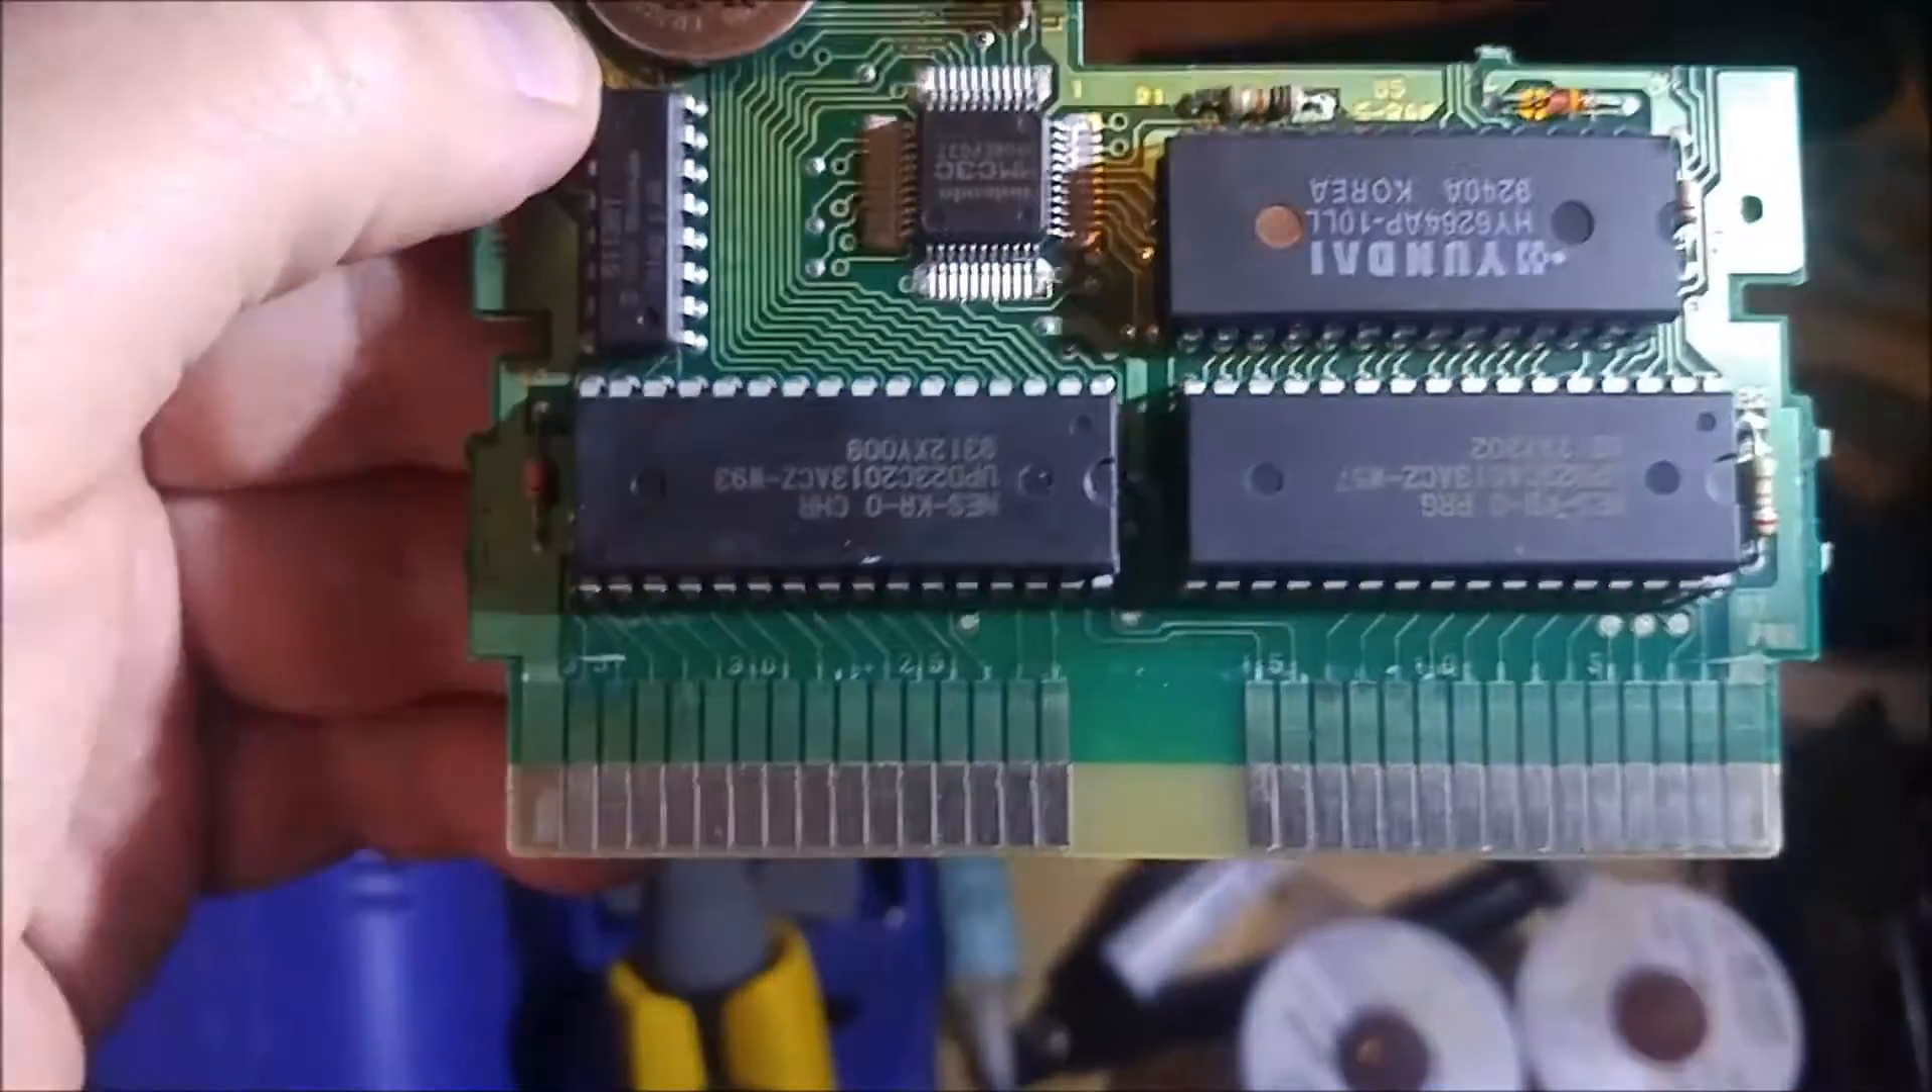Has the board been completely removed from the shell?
Yes.